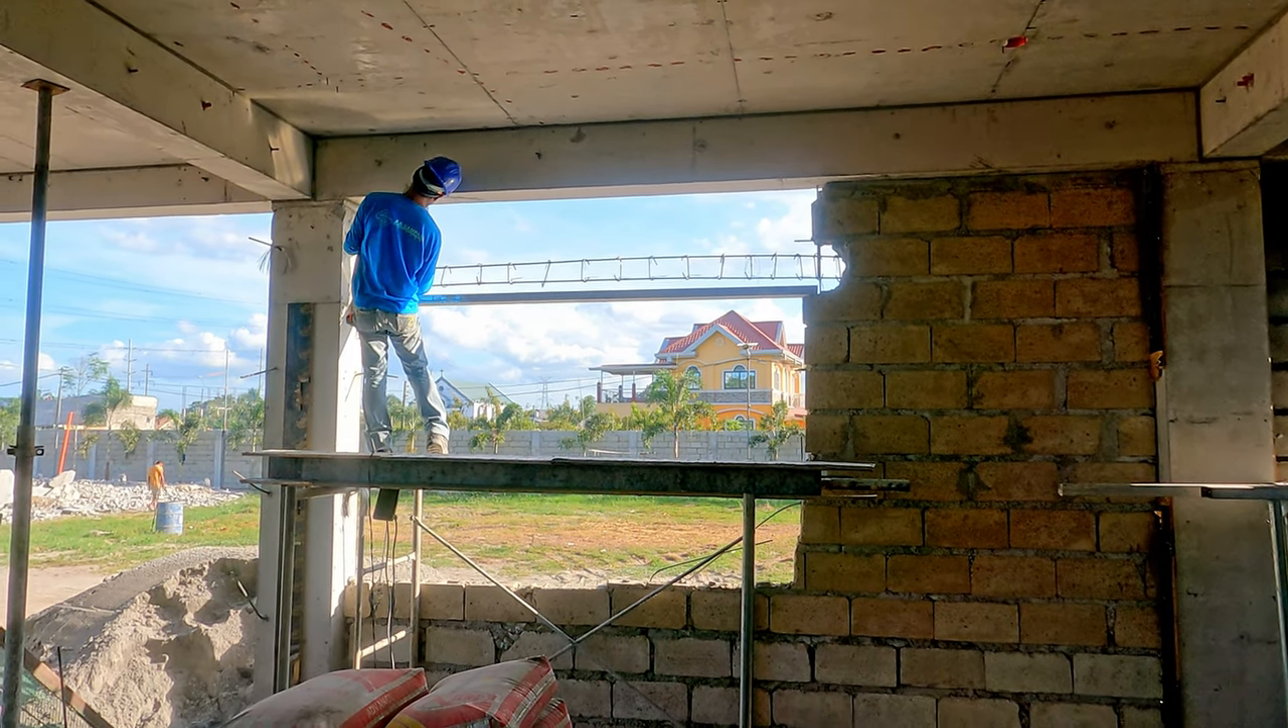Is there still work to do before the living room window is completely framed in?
Yes.